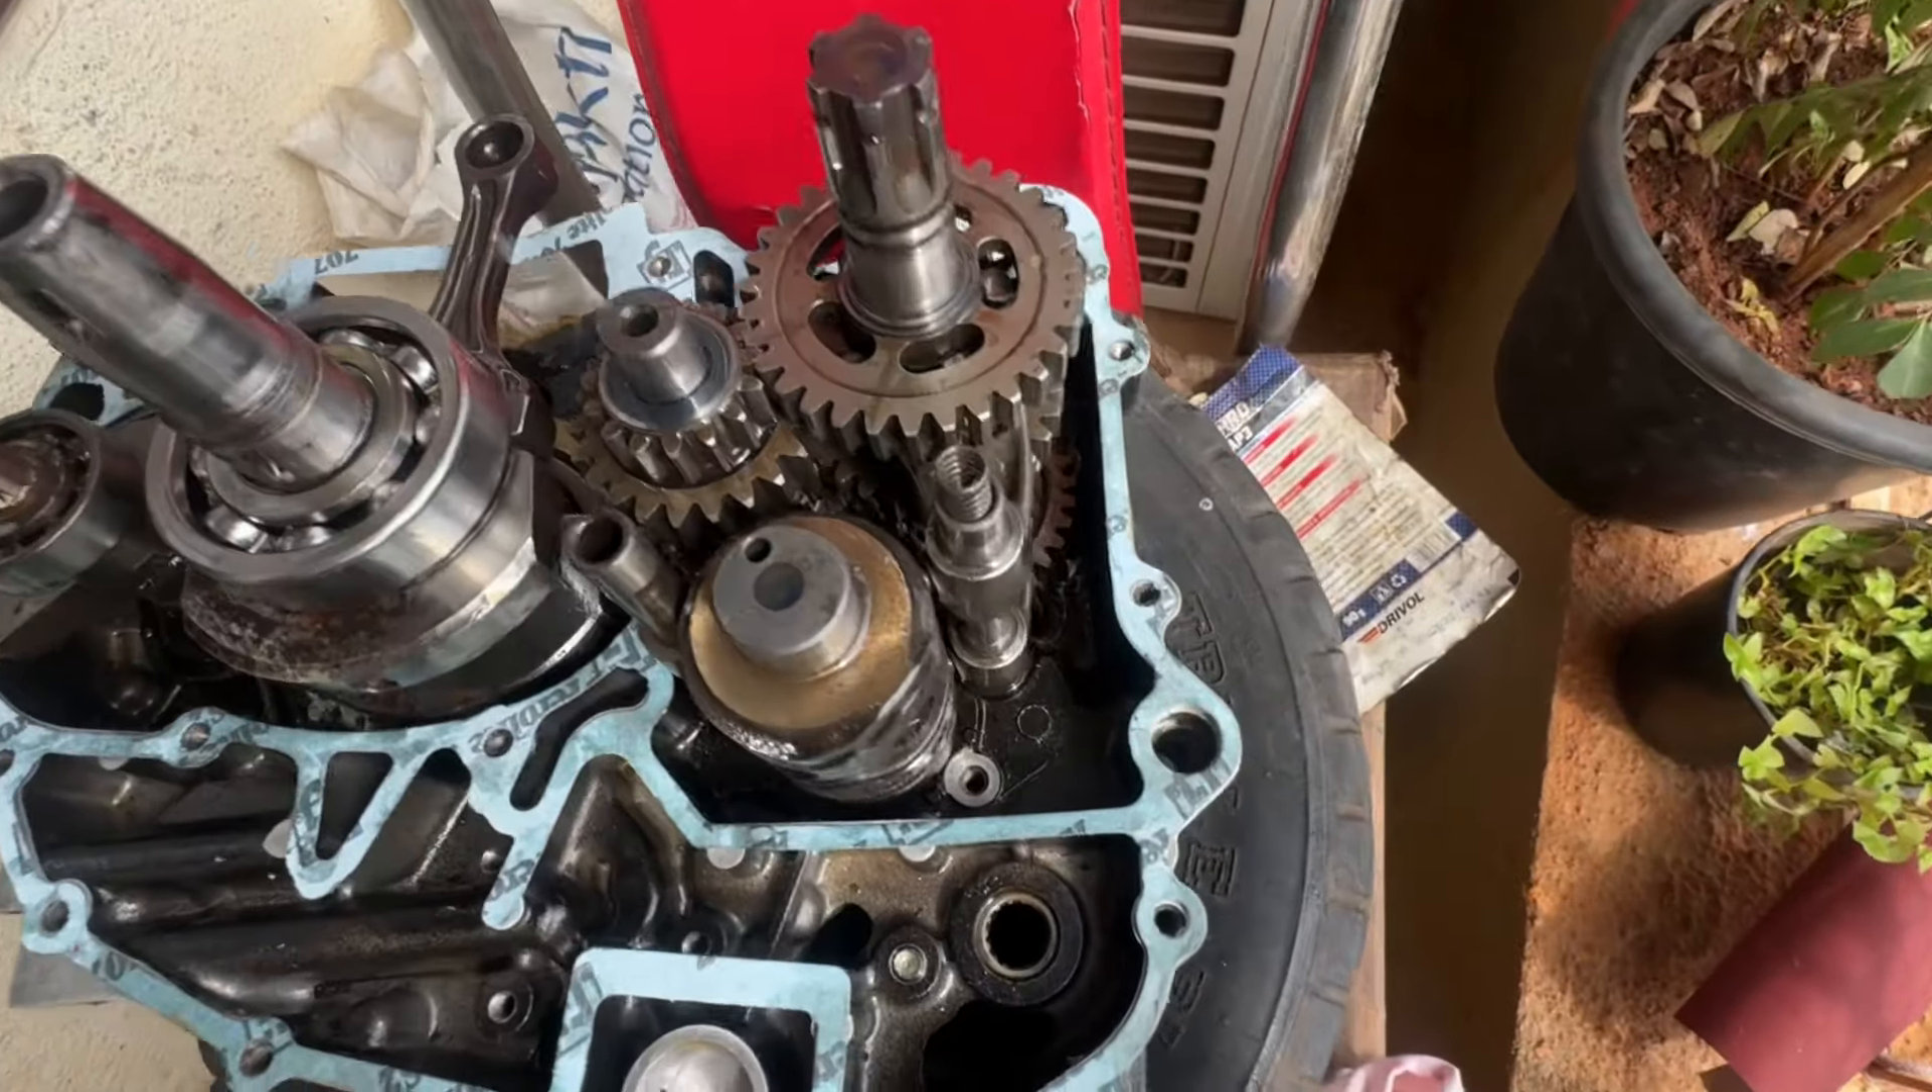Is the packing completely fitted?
Yes.